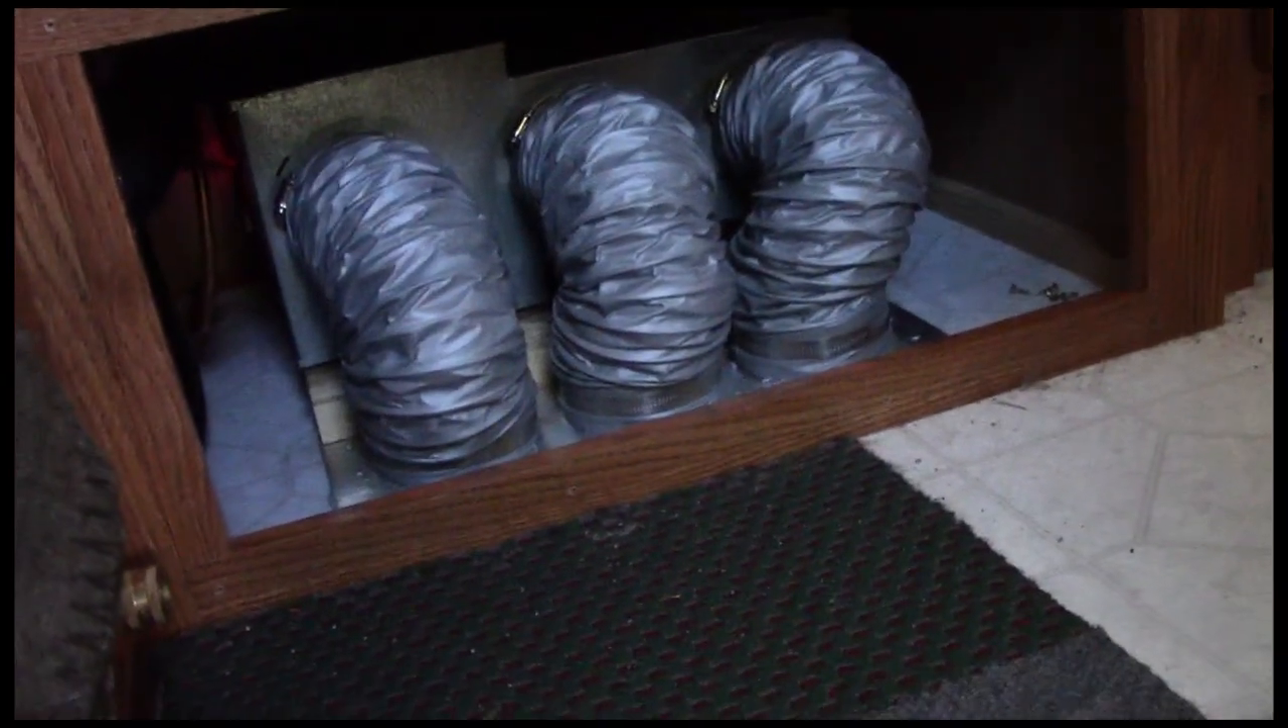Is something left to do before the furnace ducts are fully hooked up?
No.